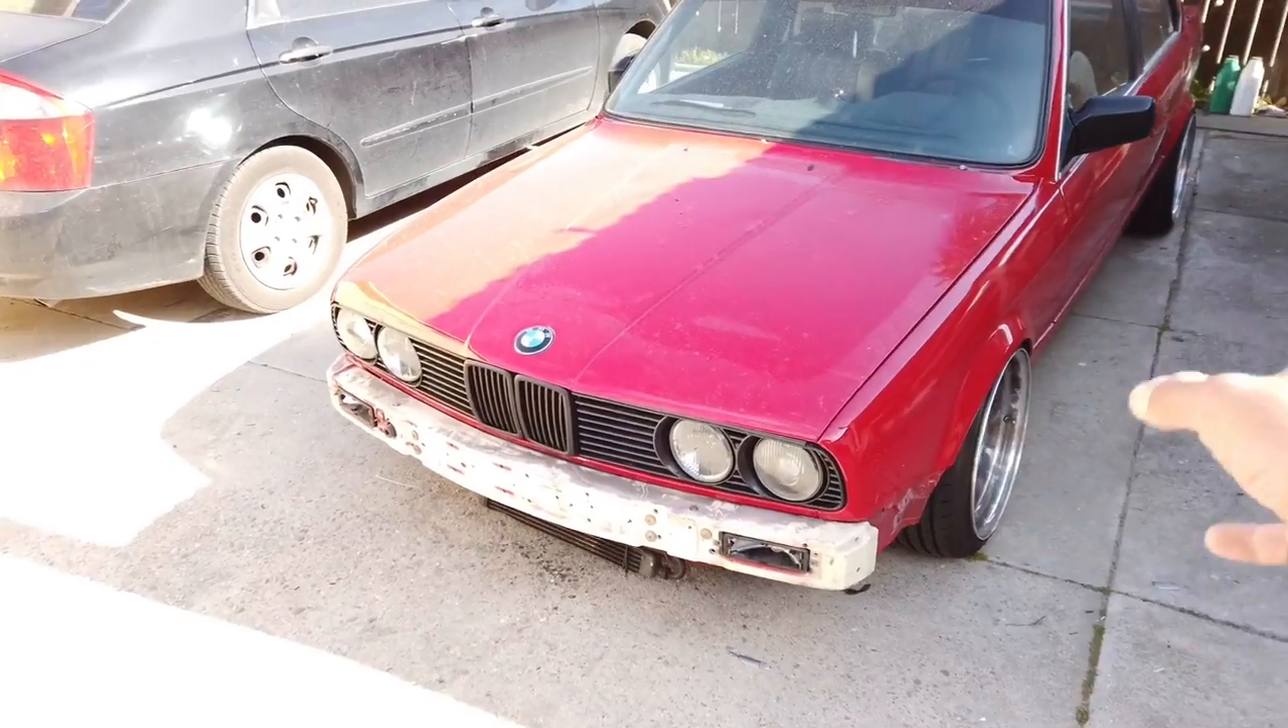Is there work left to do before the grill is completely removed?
Yes.